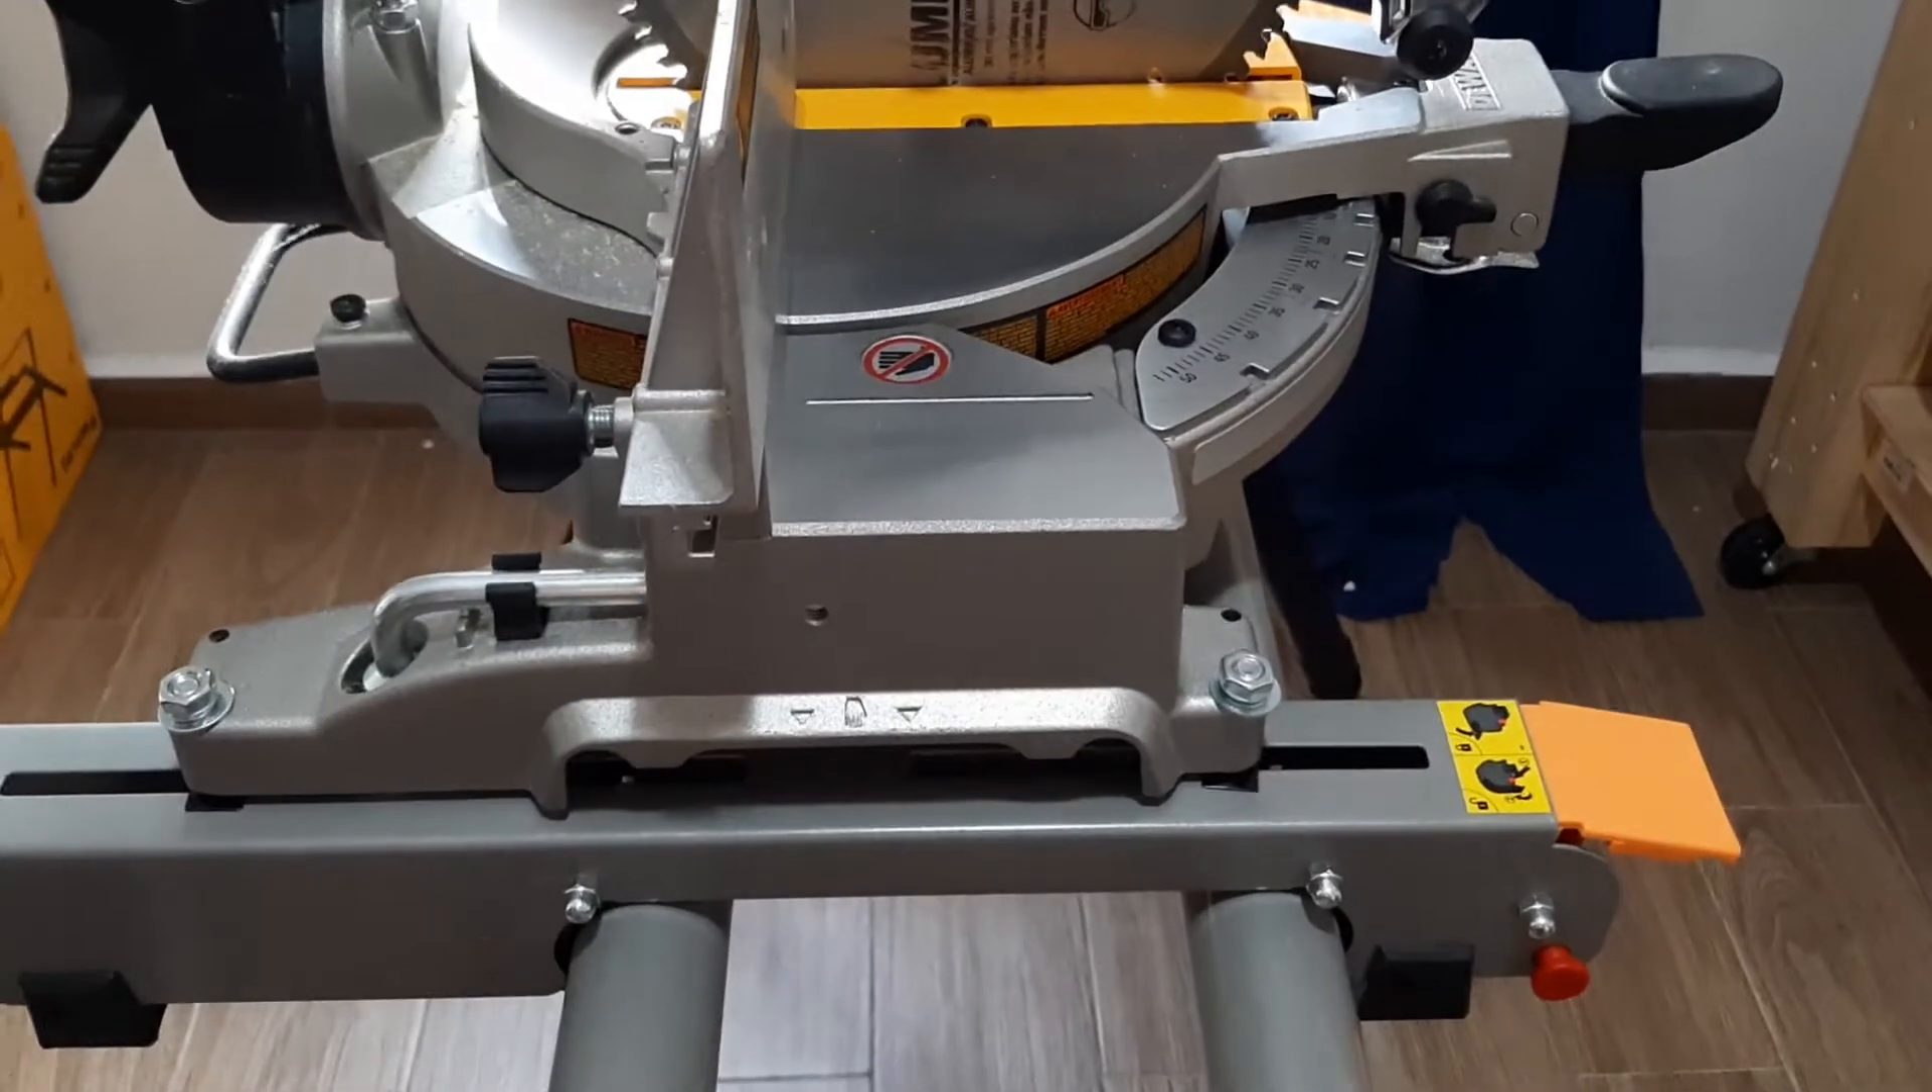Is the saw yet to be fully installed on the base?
No.